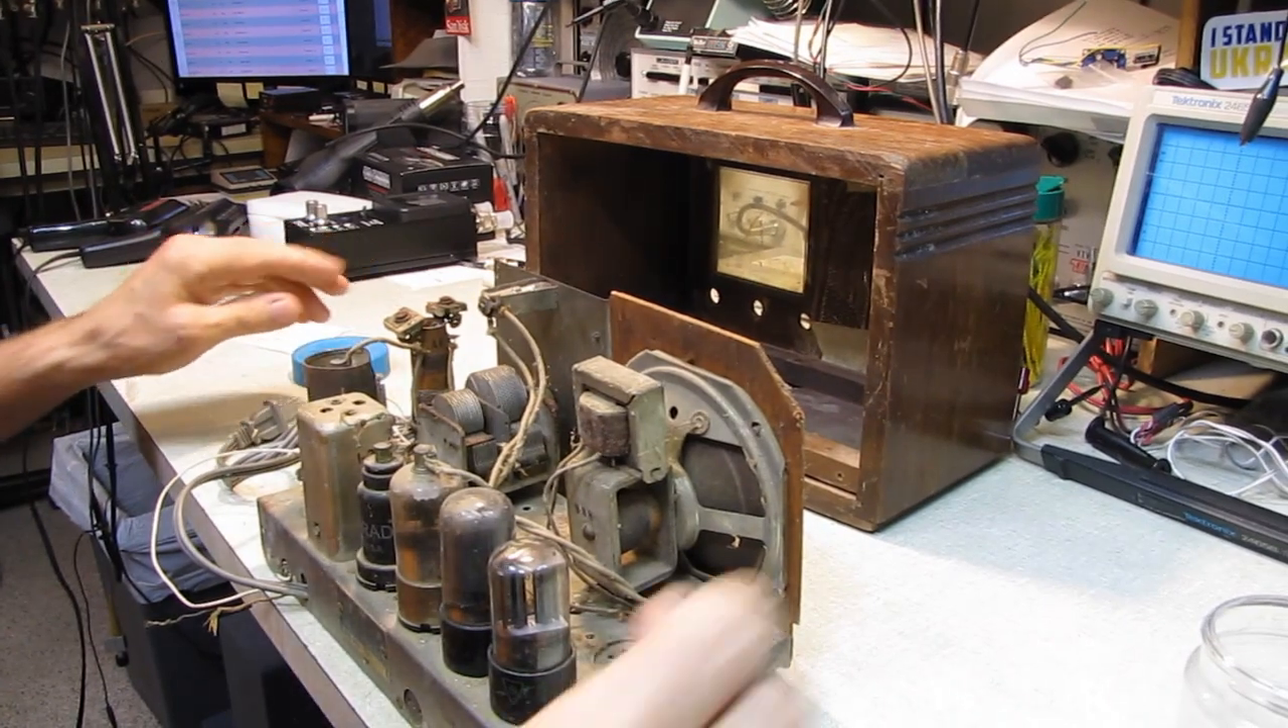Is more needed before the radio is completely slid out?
No.